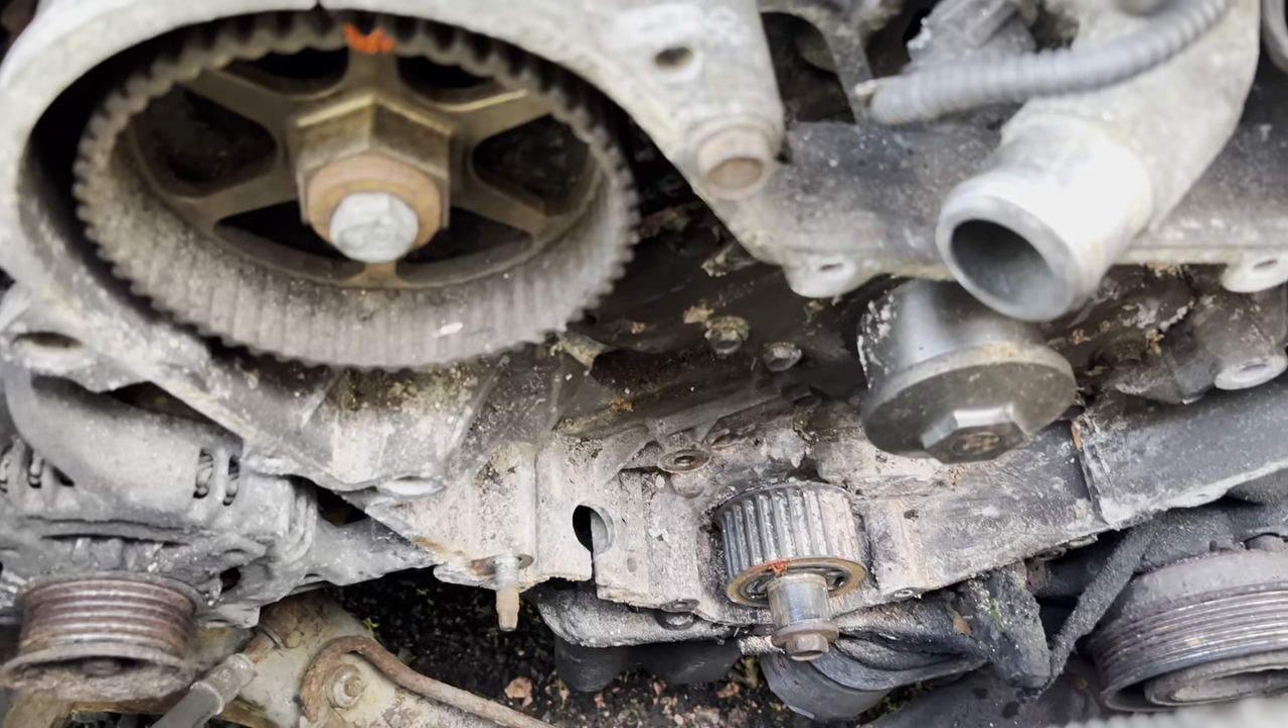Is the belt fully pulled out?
Yes.